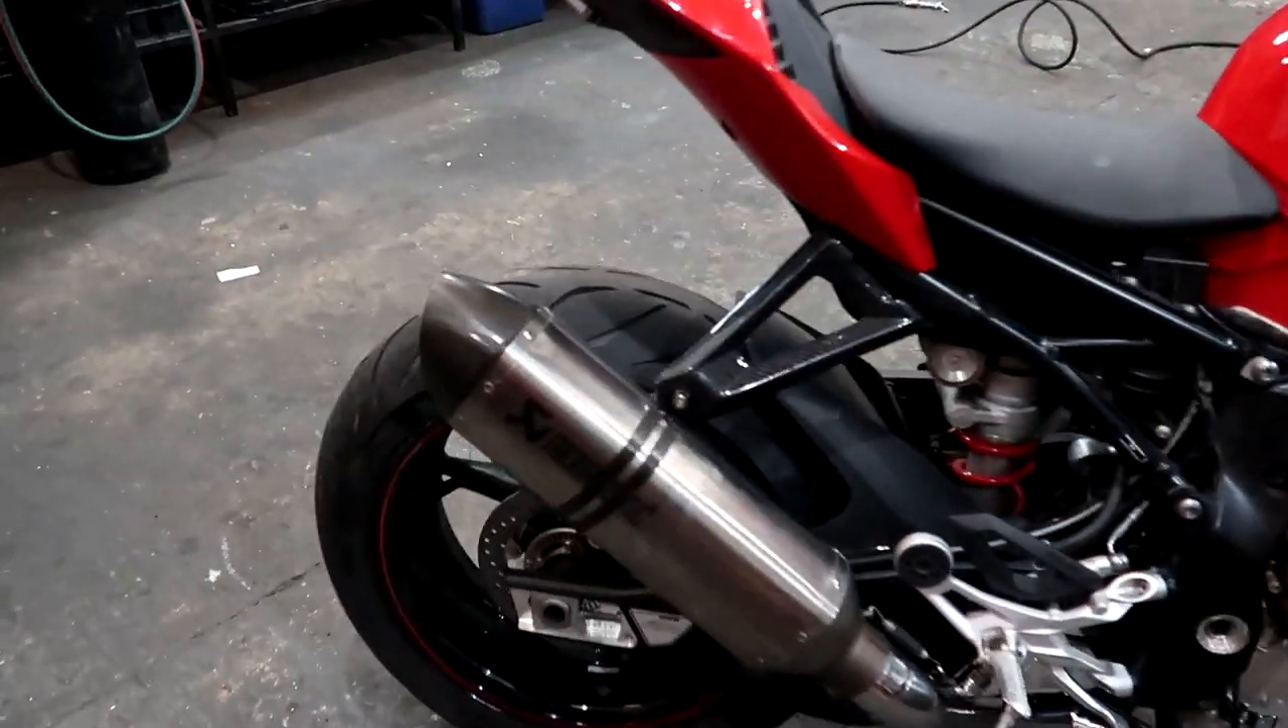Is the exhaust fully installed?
Yes.